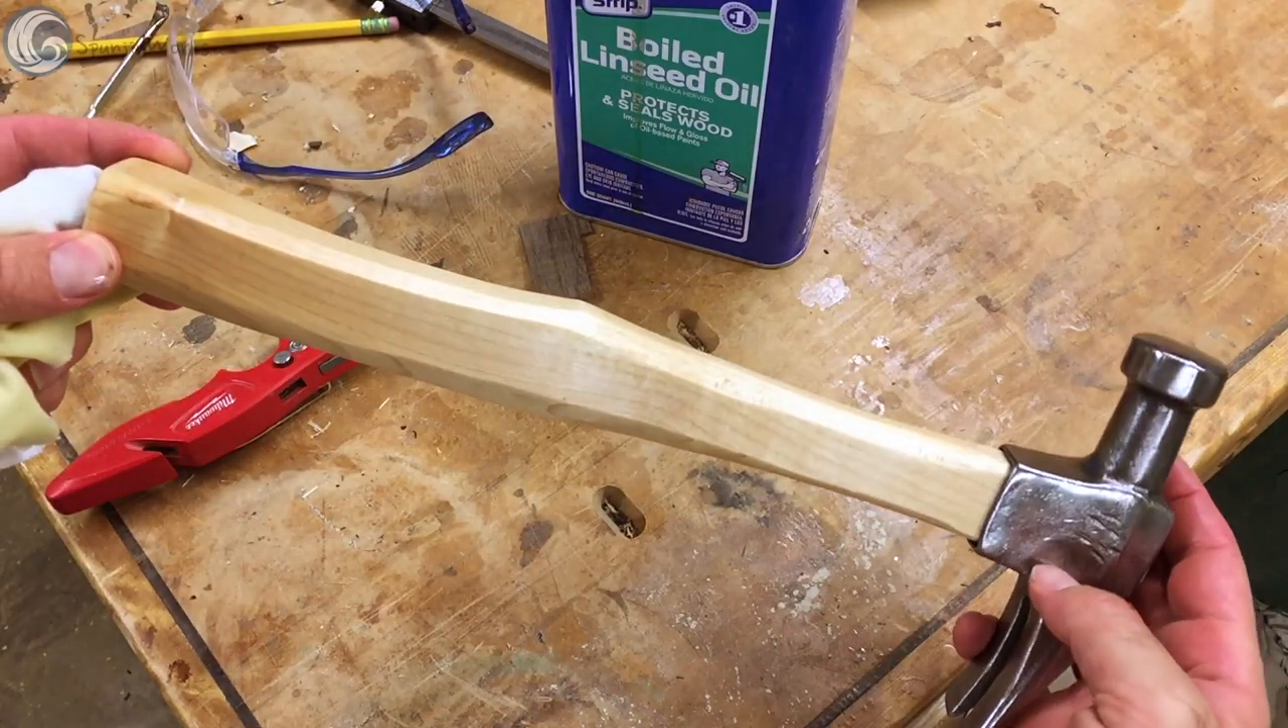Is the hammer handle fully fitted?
Yes.